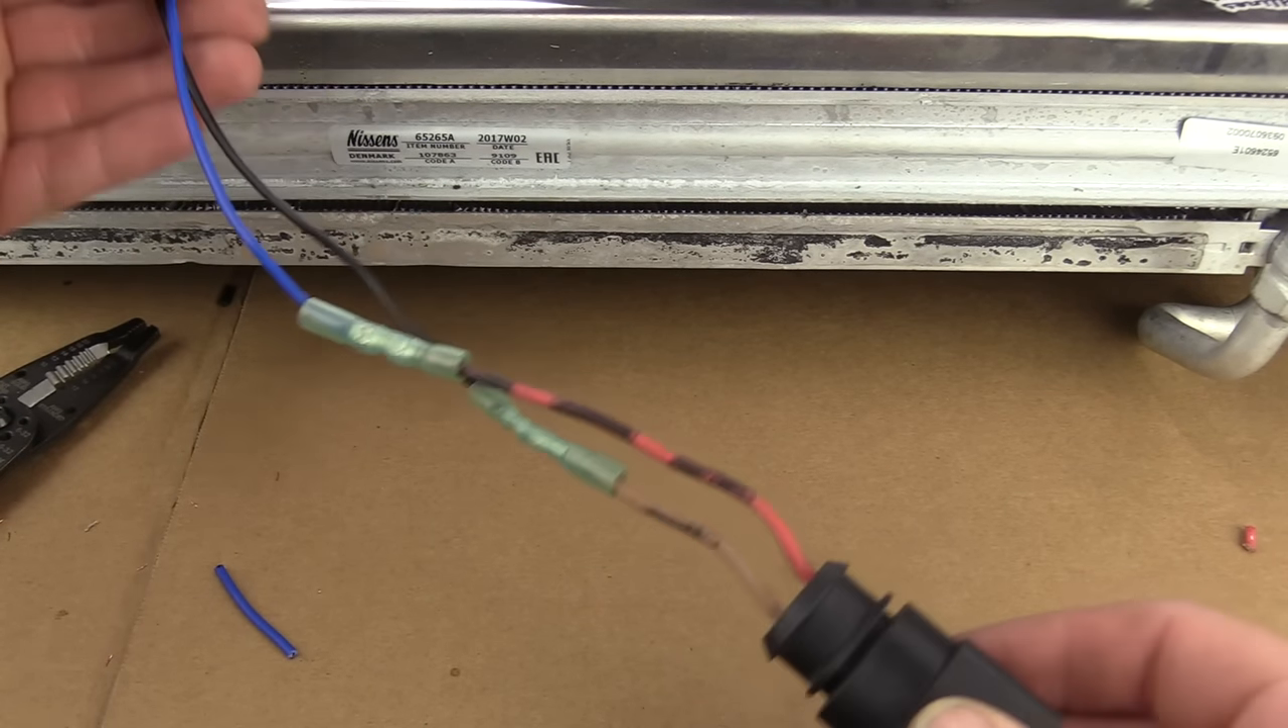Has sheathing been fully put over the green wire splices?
No.